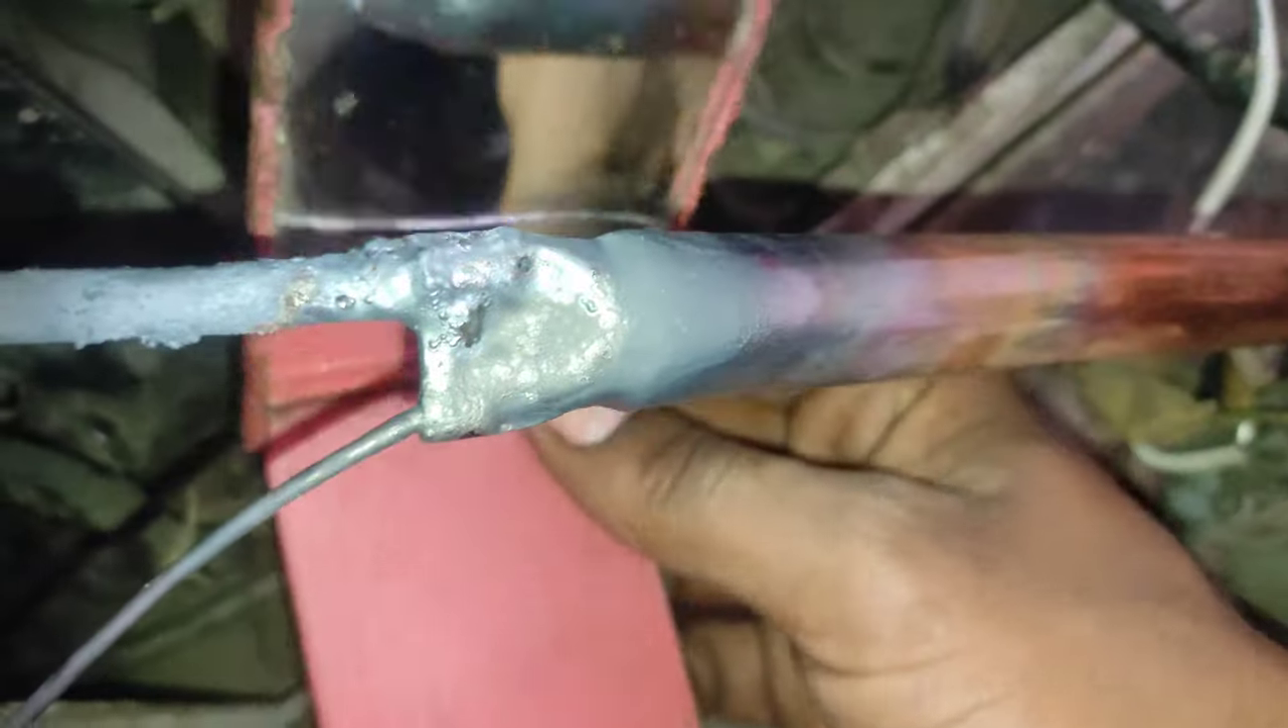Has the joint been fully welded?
Yes.